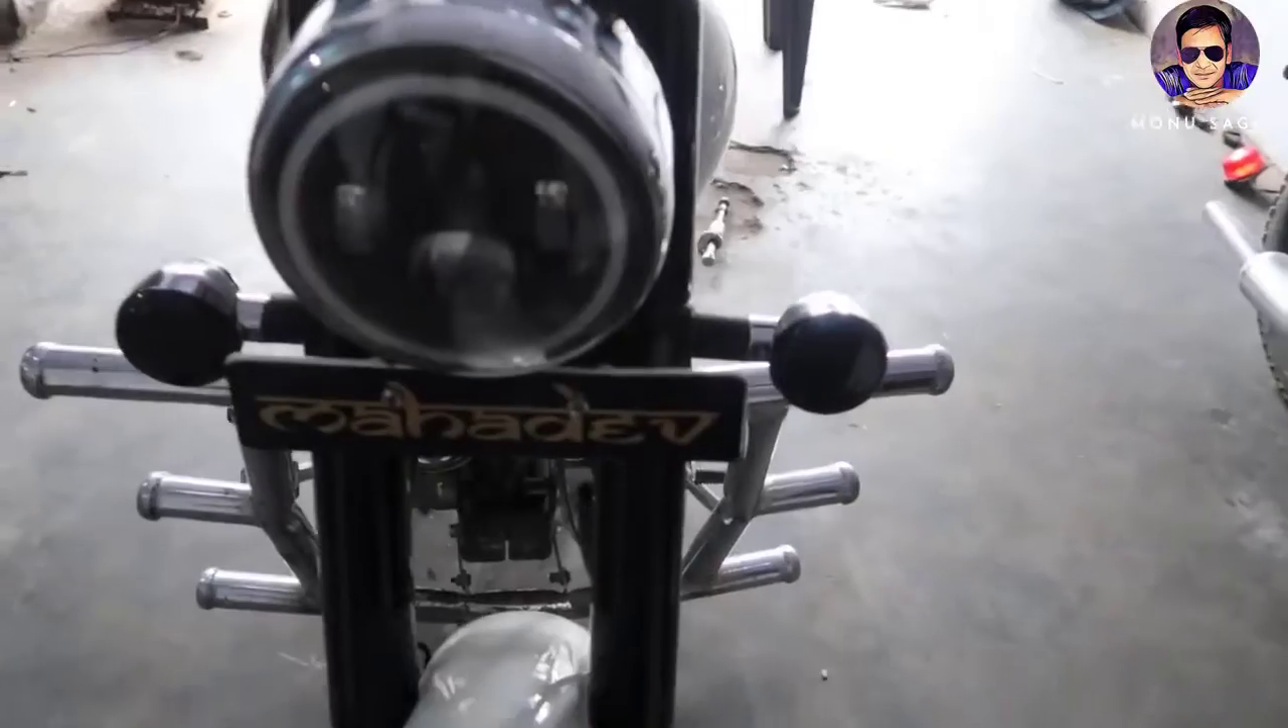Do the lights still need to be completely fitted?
No.